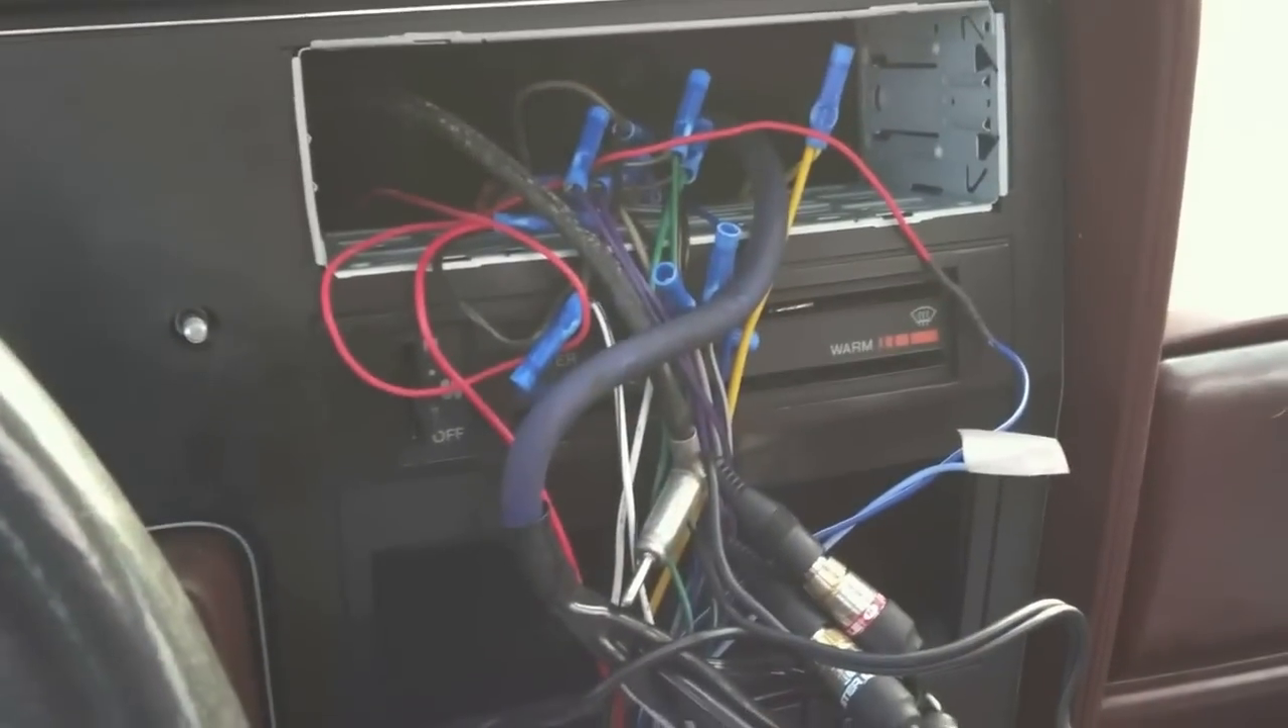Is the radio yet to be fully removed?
No.